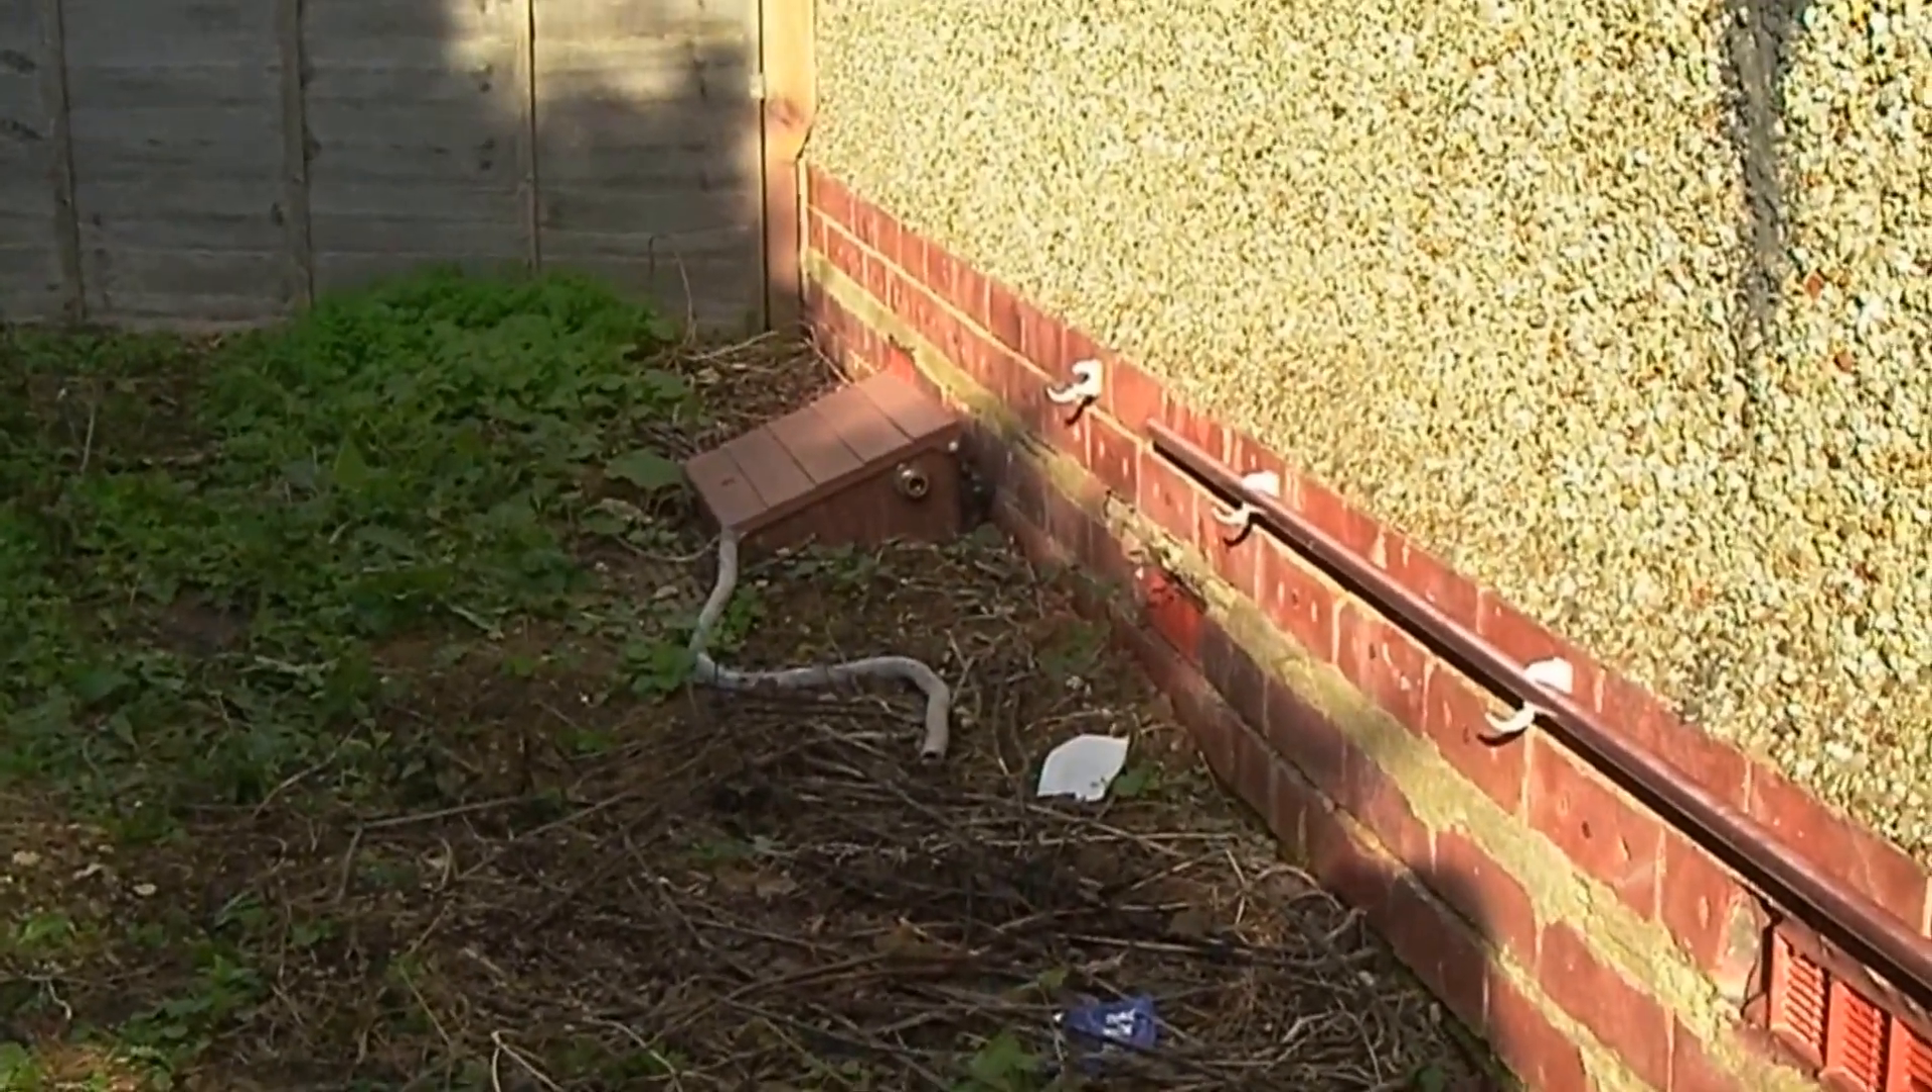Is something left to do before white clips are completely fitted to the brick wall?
No.